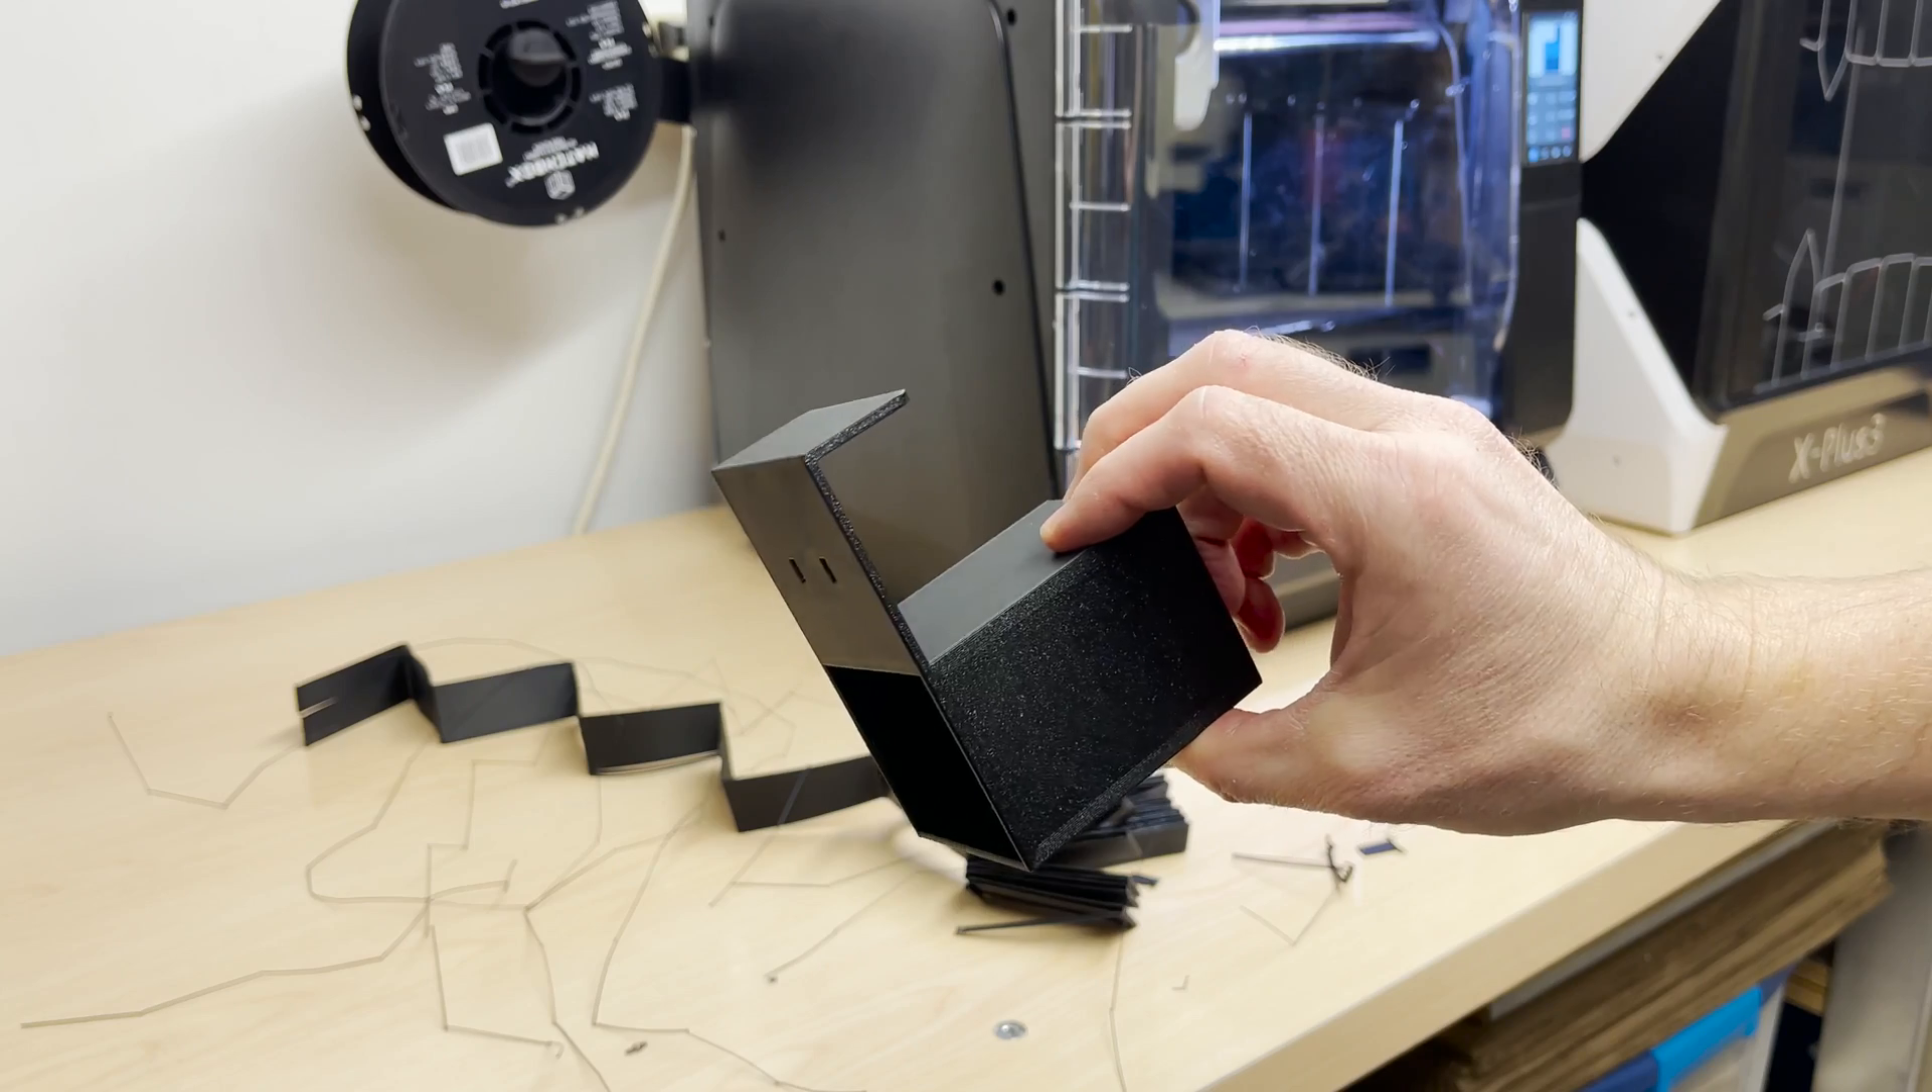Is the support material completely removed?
Yes.